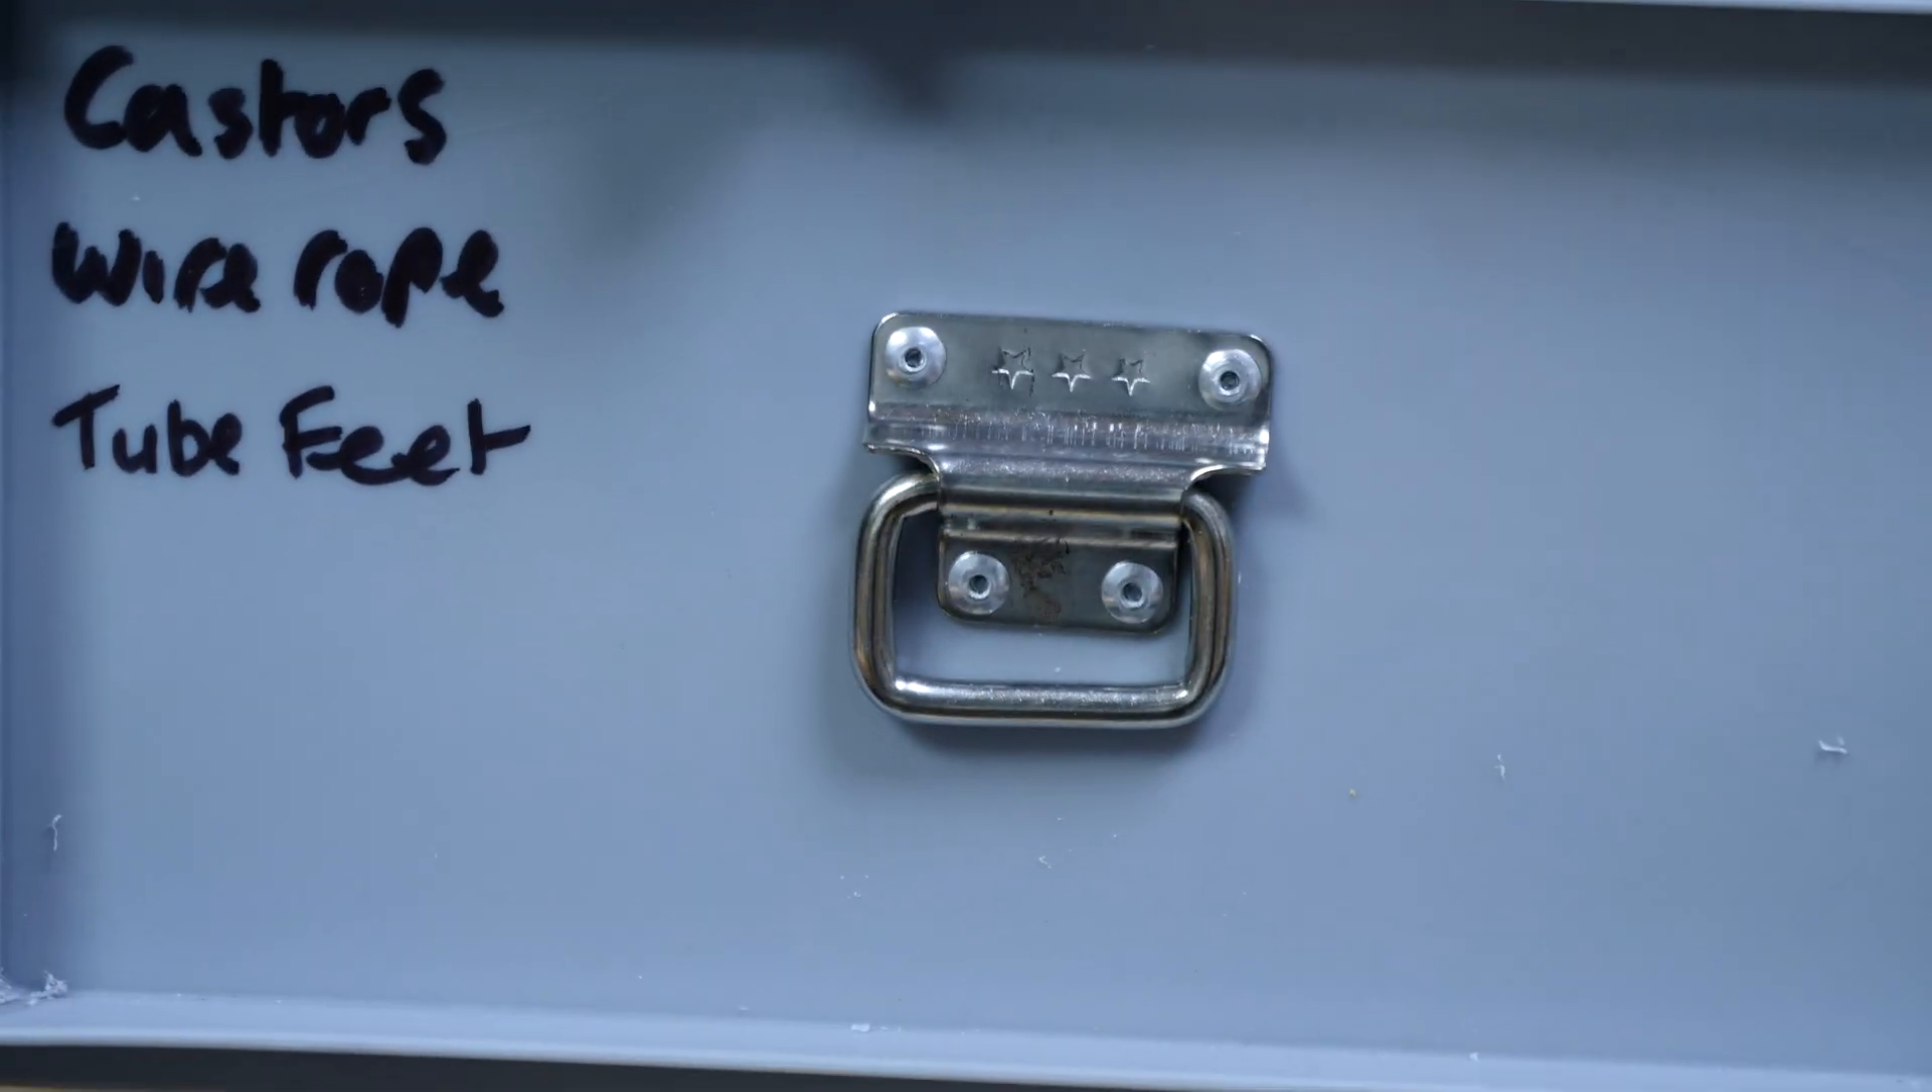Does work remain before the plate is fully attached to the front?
No.